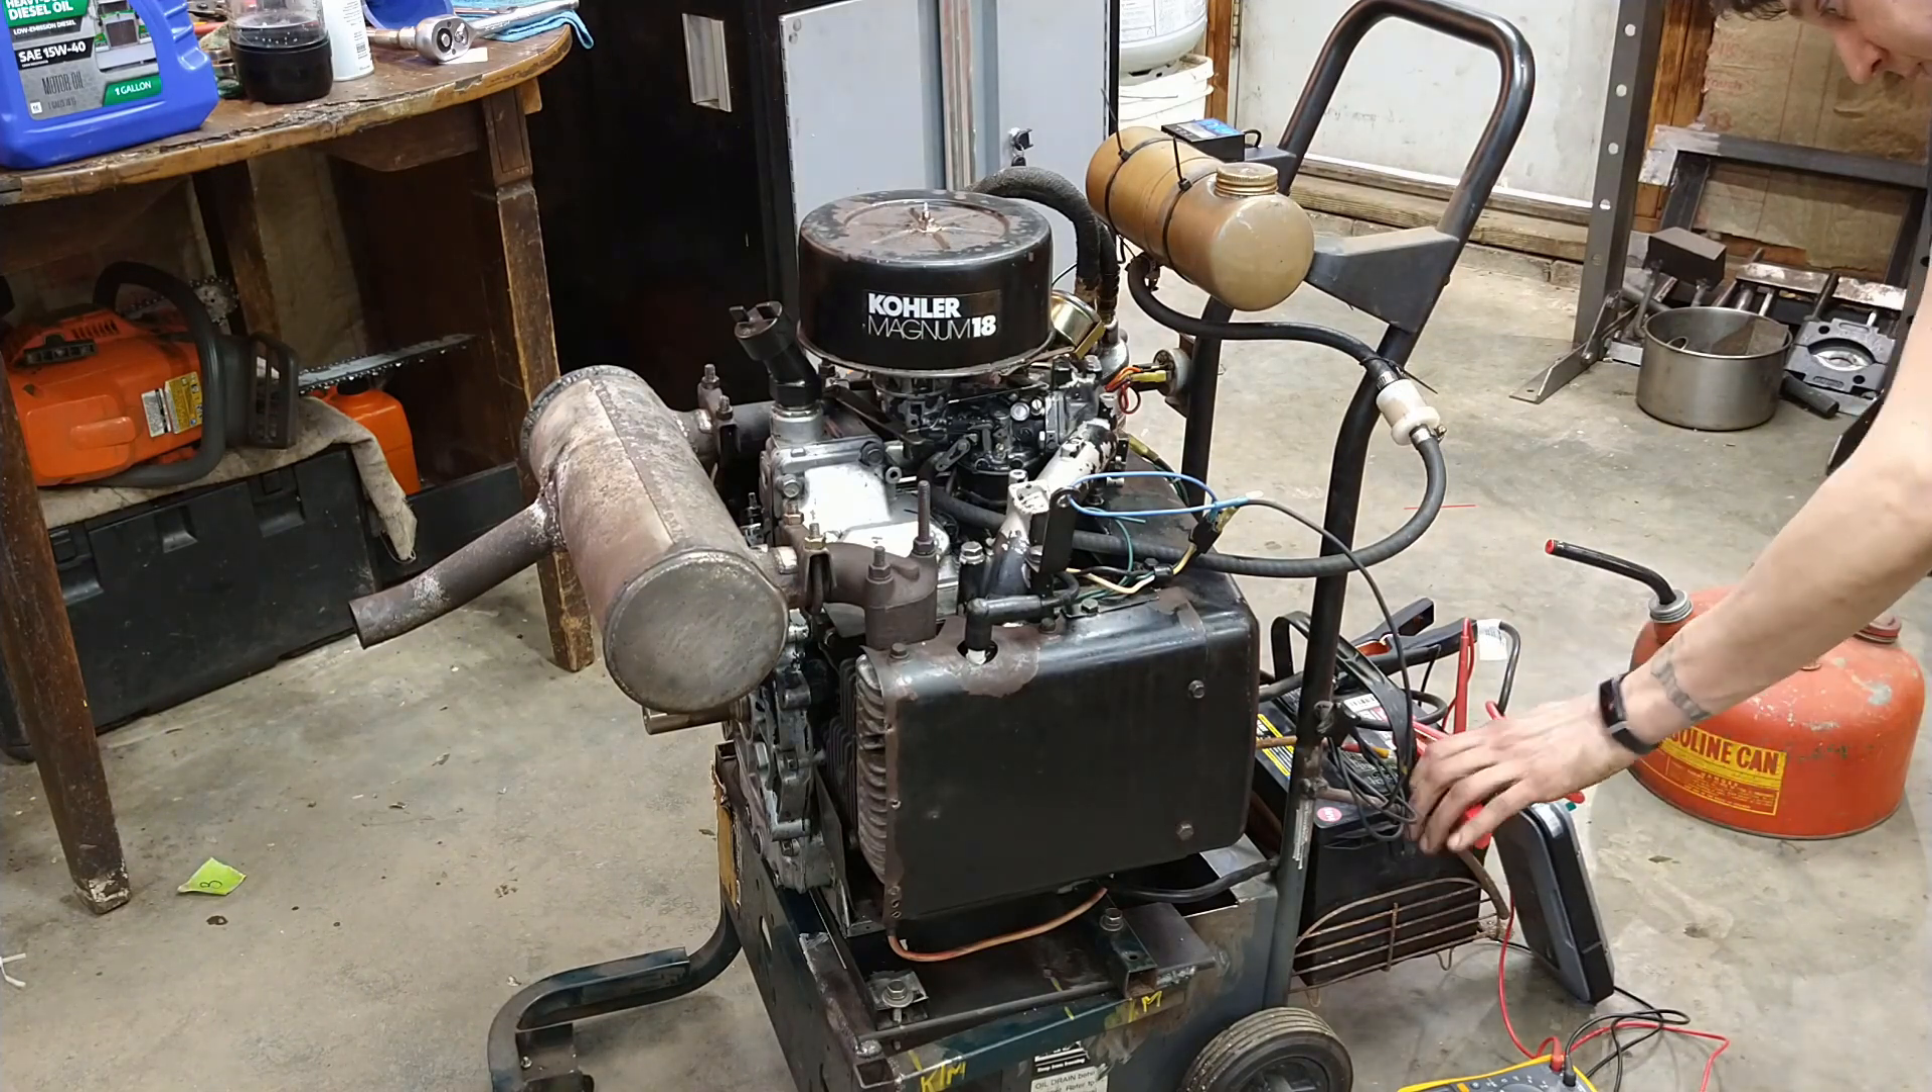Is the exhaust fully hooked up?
Yes.